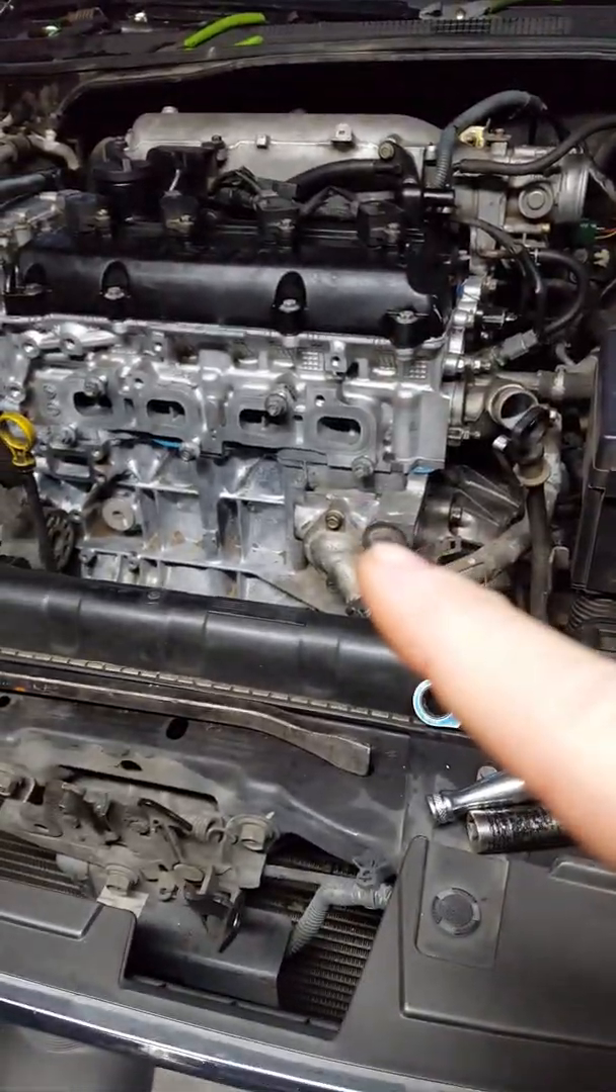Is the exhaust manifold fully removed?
Yes.